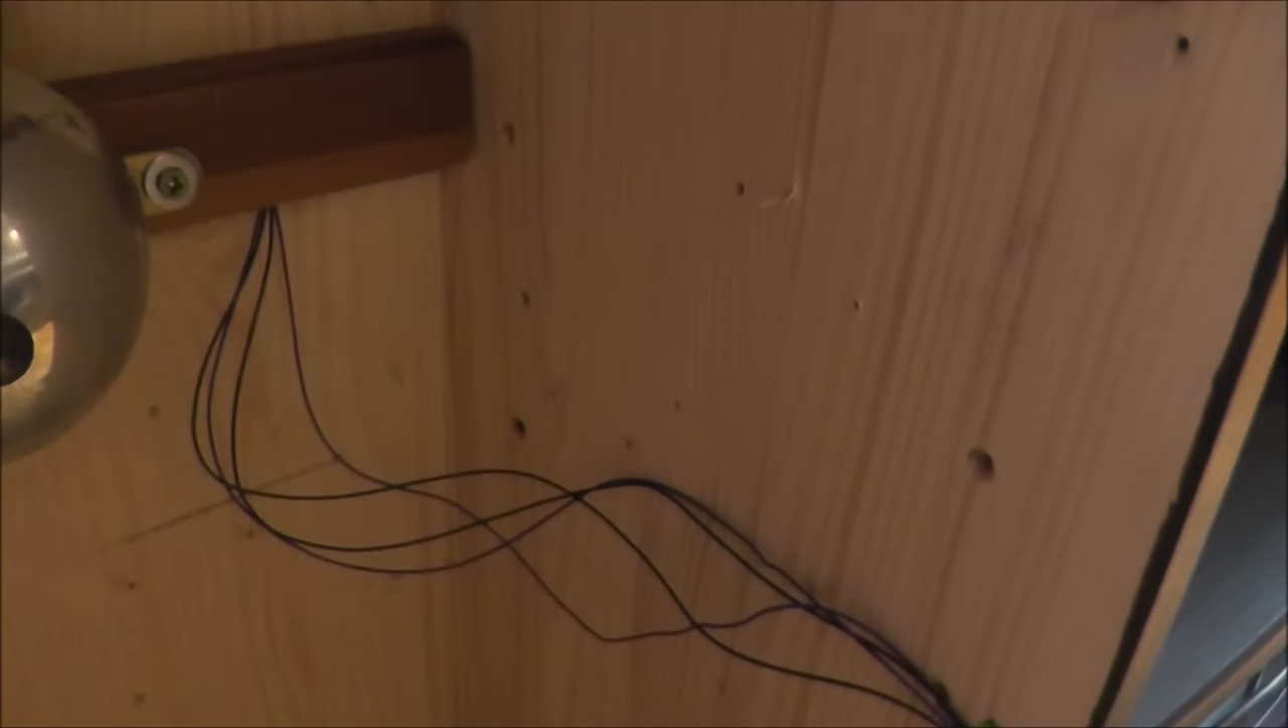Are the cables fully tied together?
No.